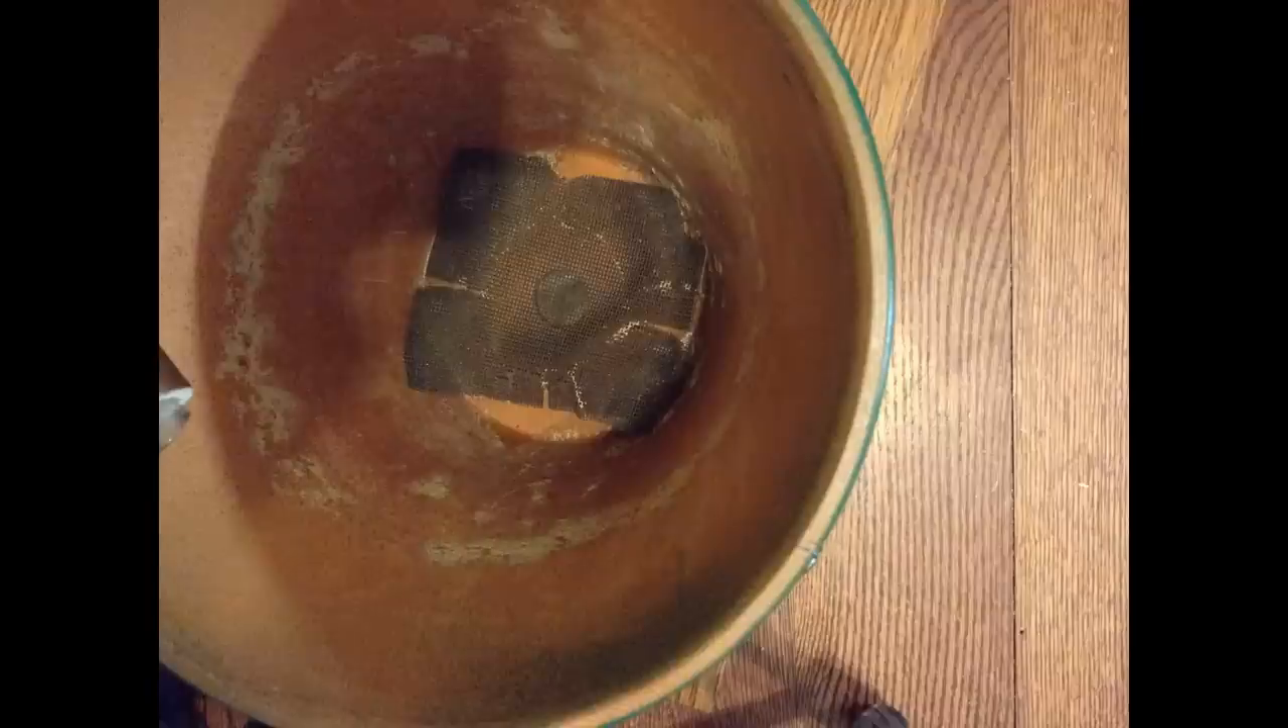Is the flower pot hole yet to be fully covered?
No.